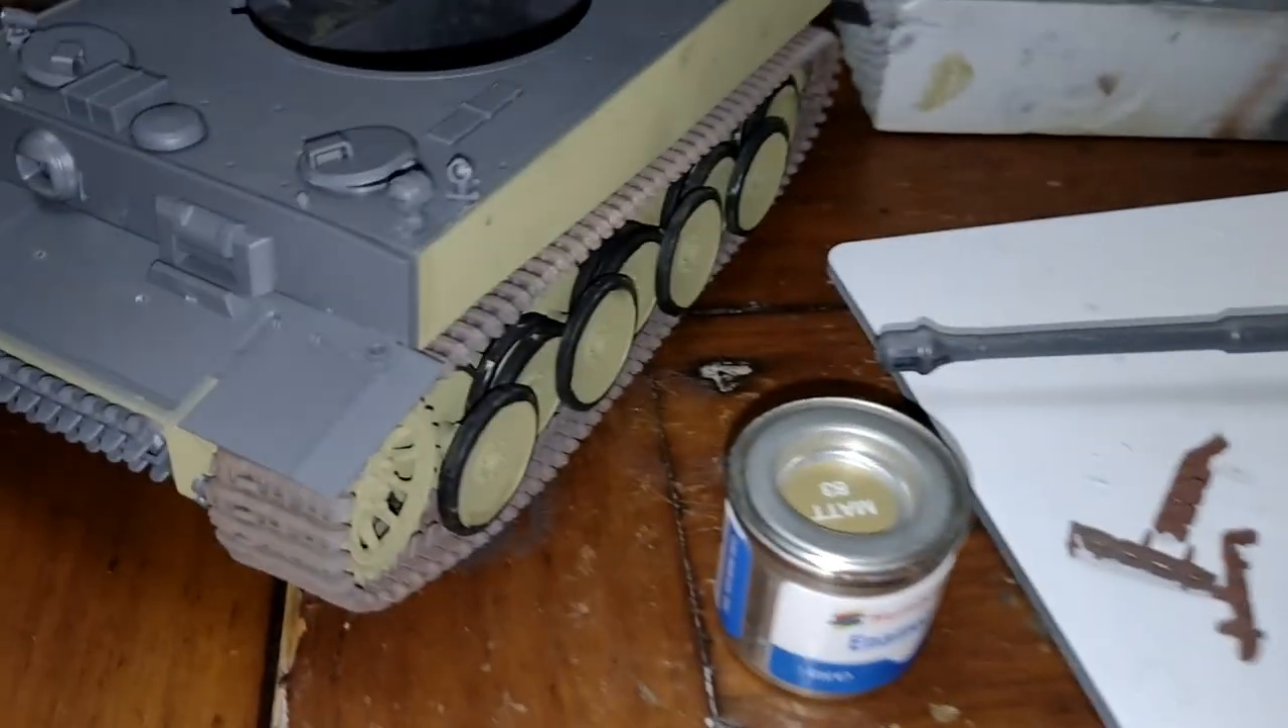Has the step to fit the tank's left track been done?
Yes.